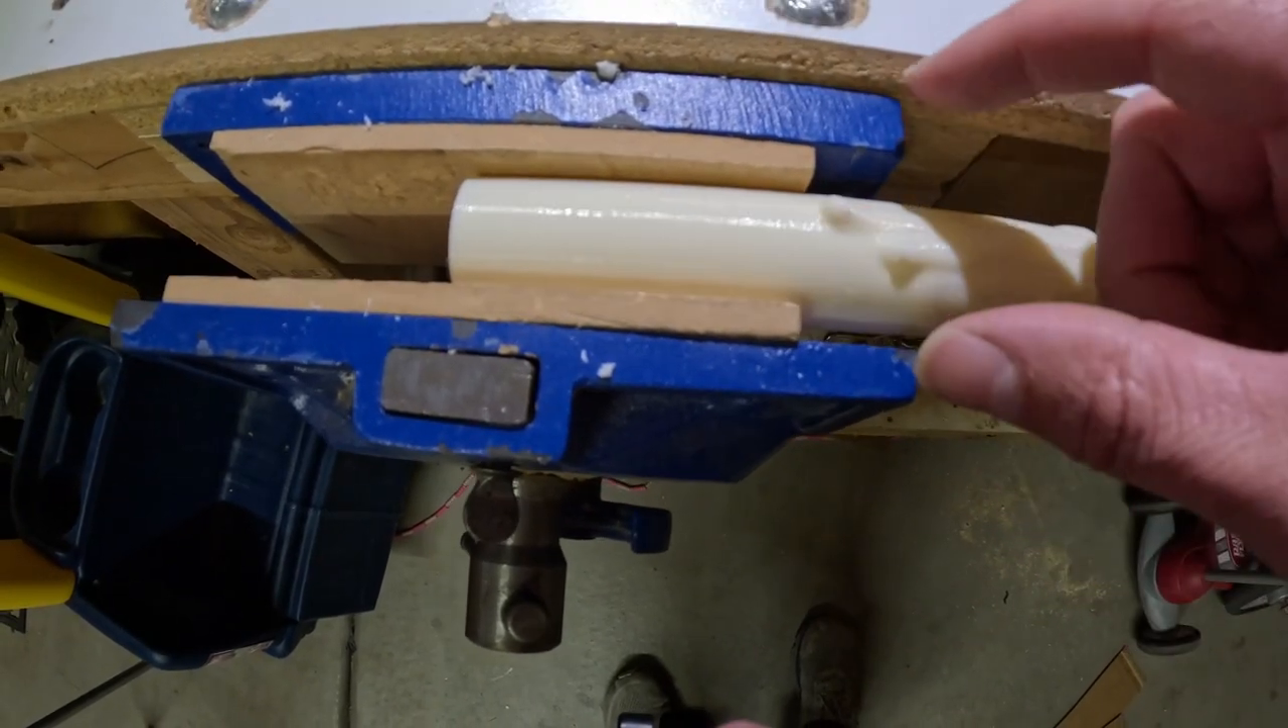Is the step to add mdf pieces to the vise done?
Yes.